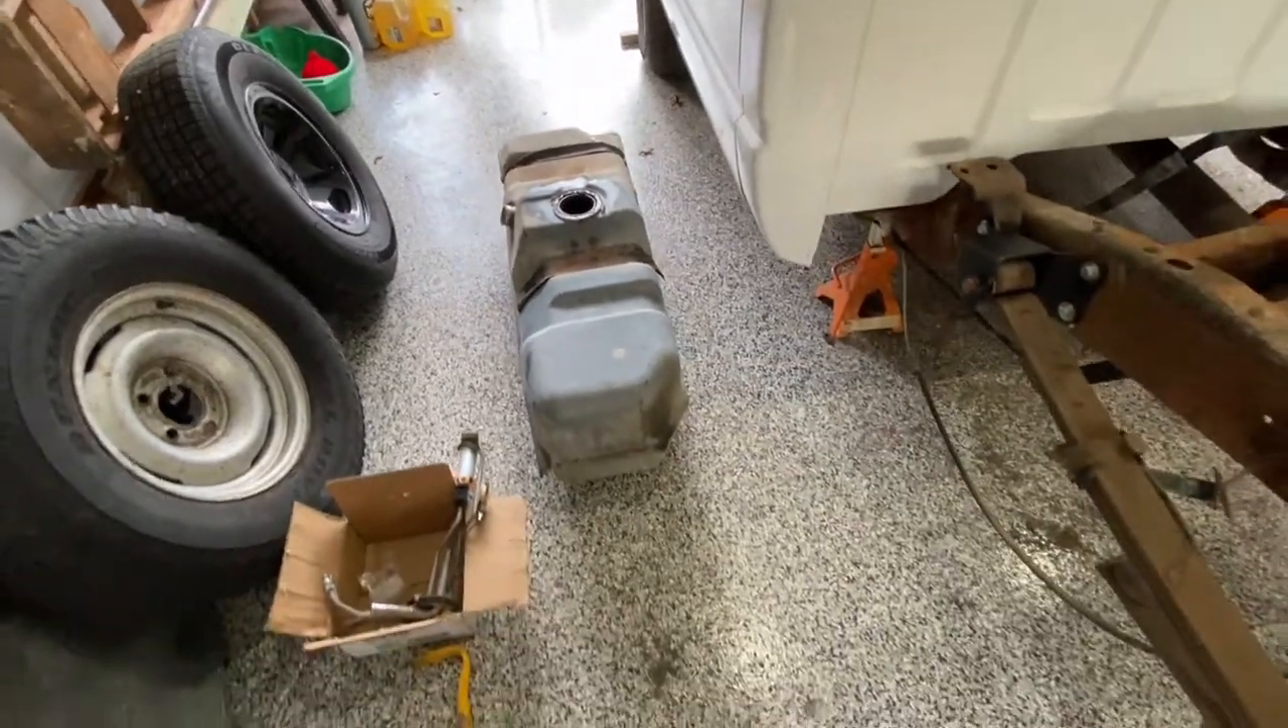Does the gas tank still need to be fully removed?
No.